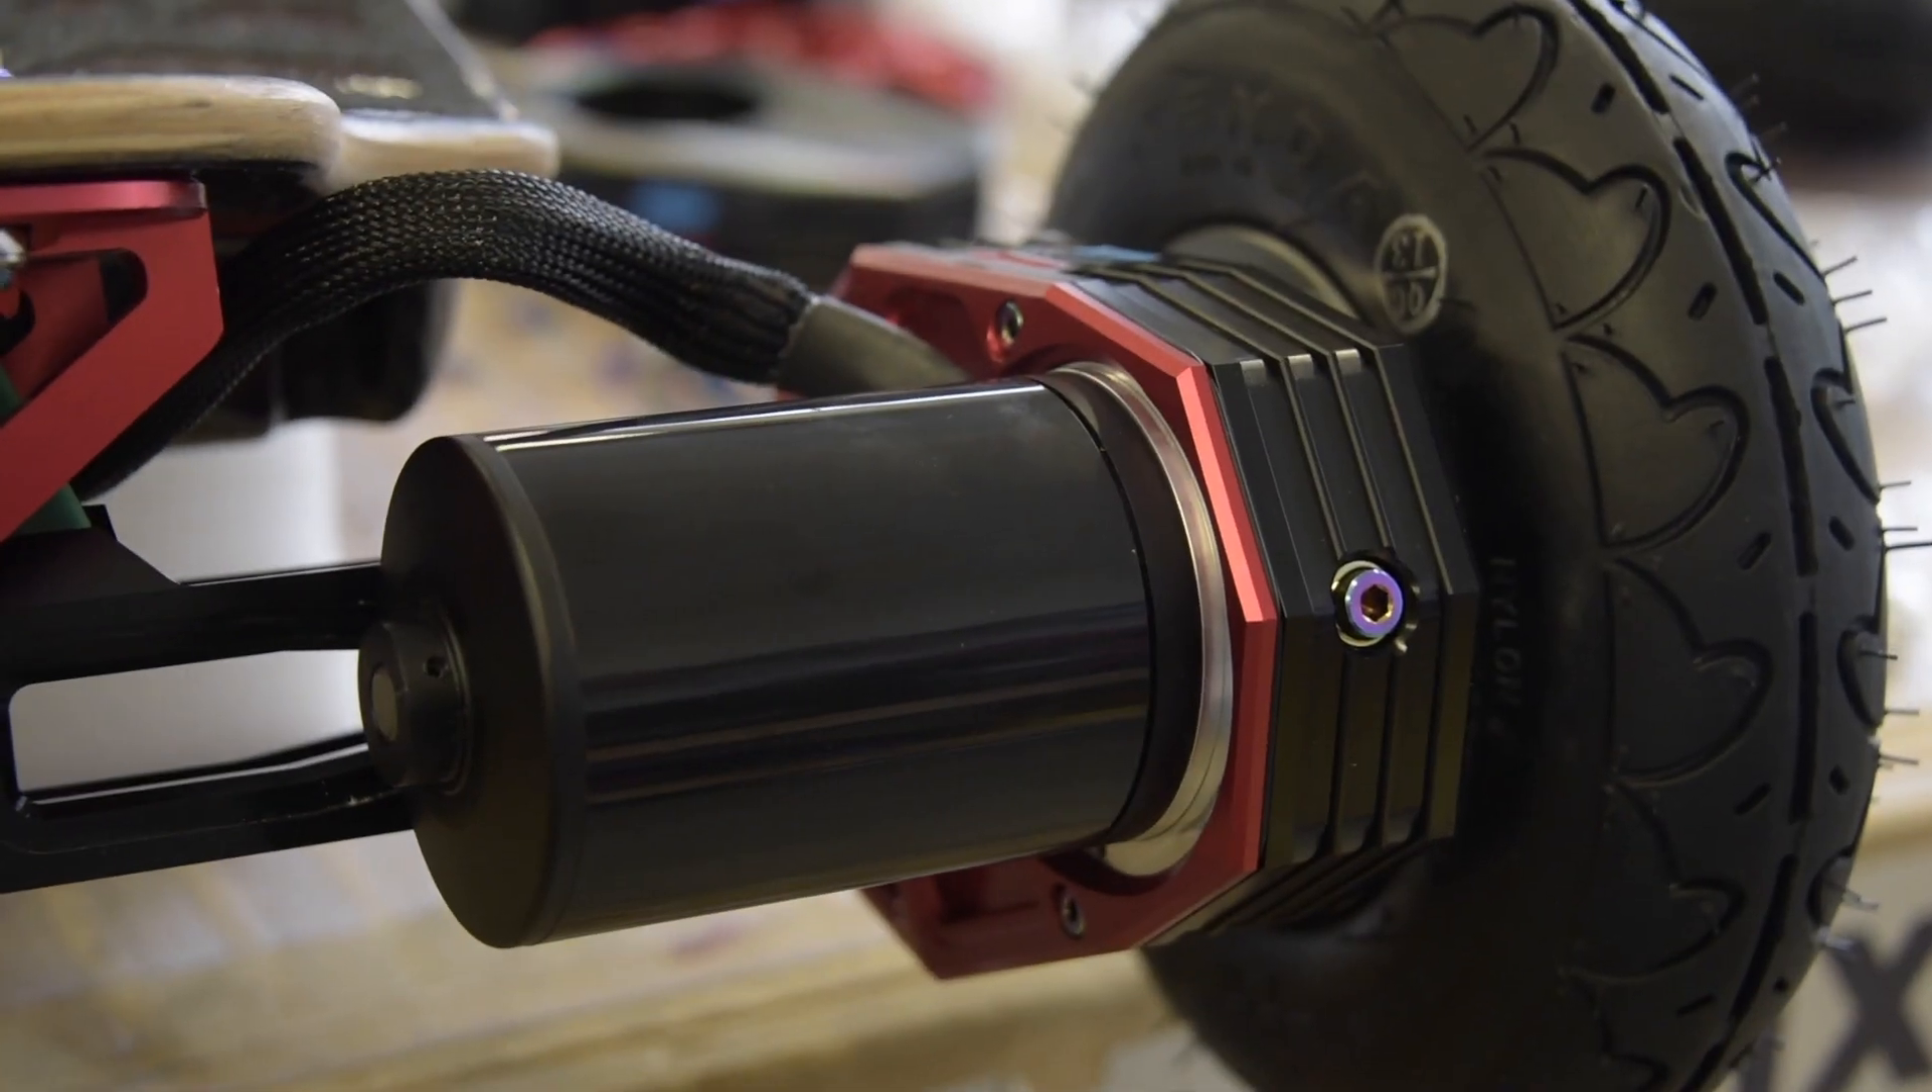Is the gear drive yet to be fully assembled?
No.